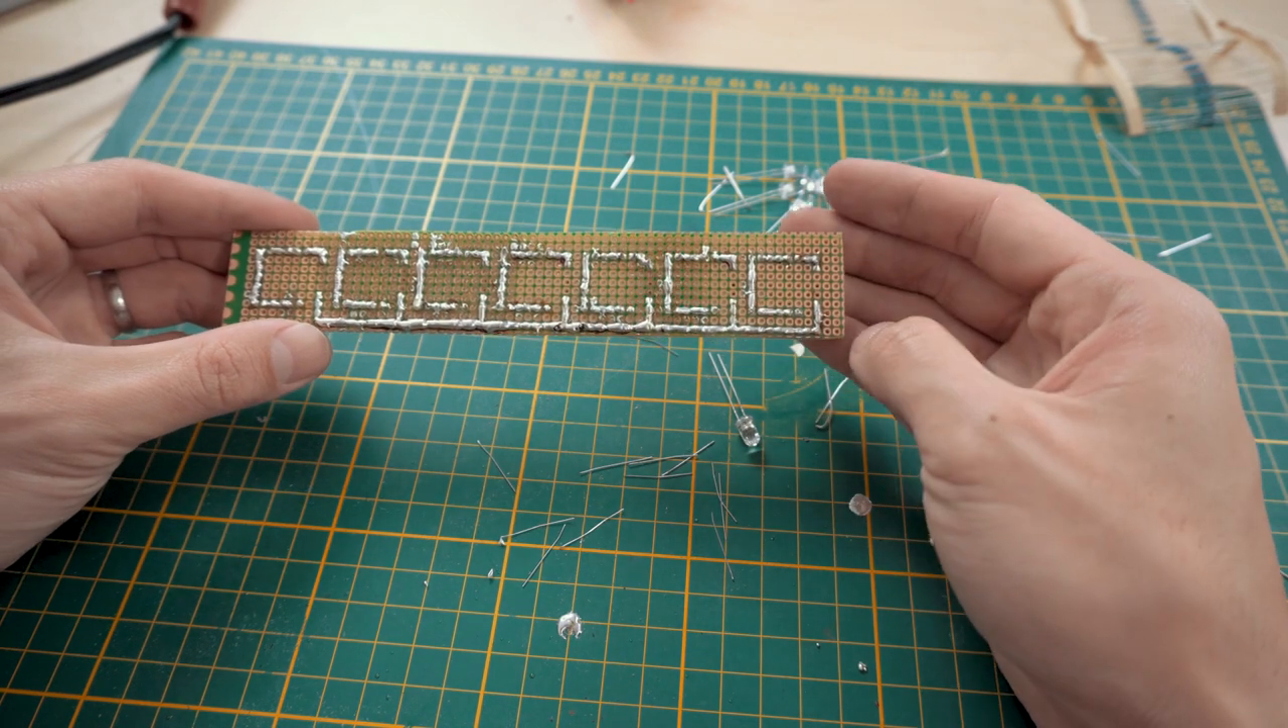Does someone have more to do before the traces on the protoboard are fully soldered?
No.